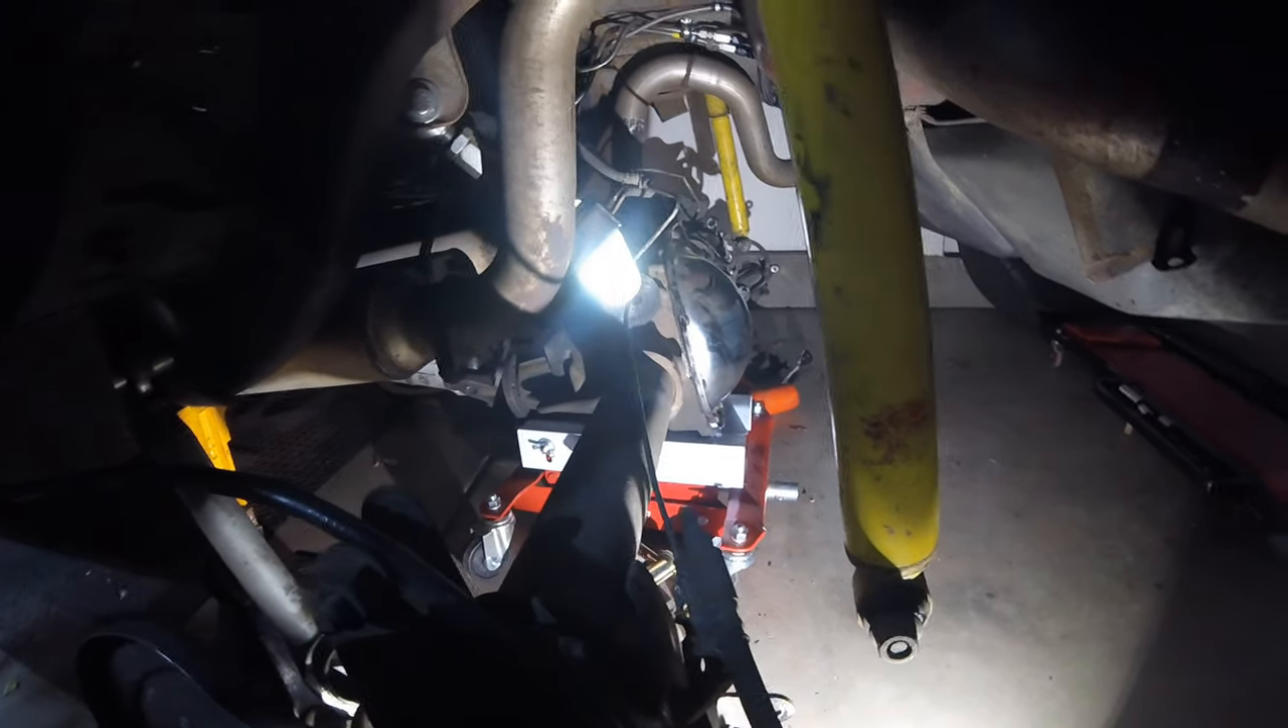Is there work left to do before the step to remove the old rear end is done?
Yes.